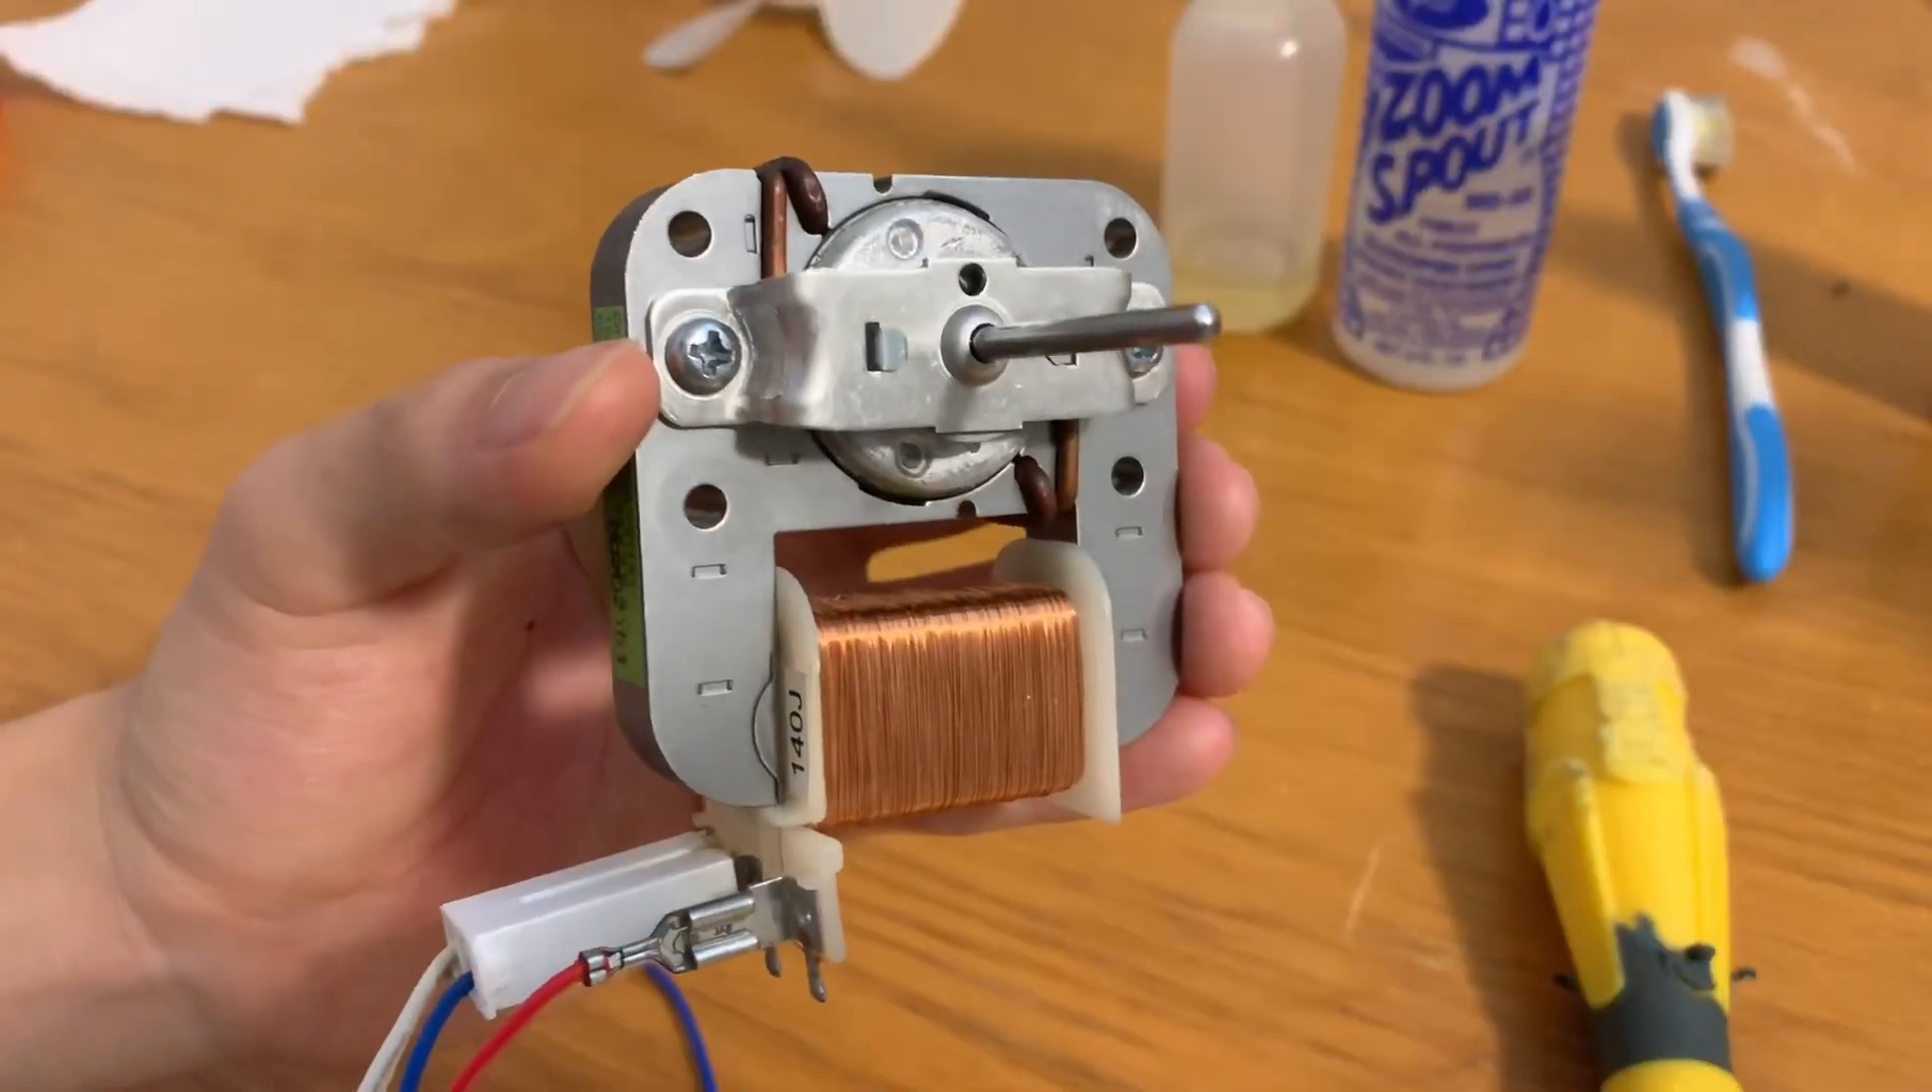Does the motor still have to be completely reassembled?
No.